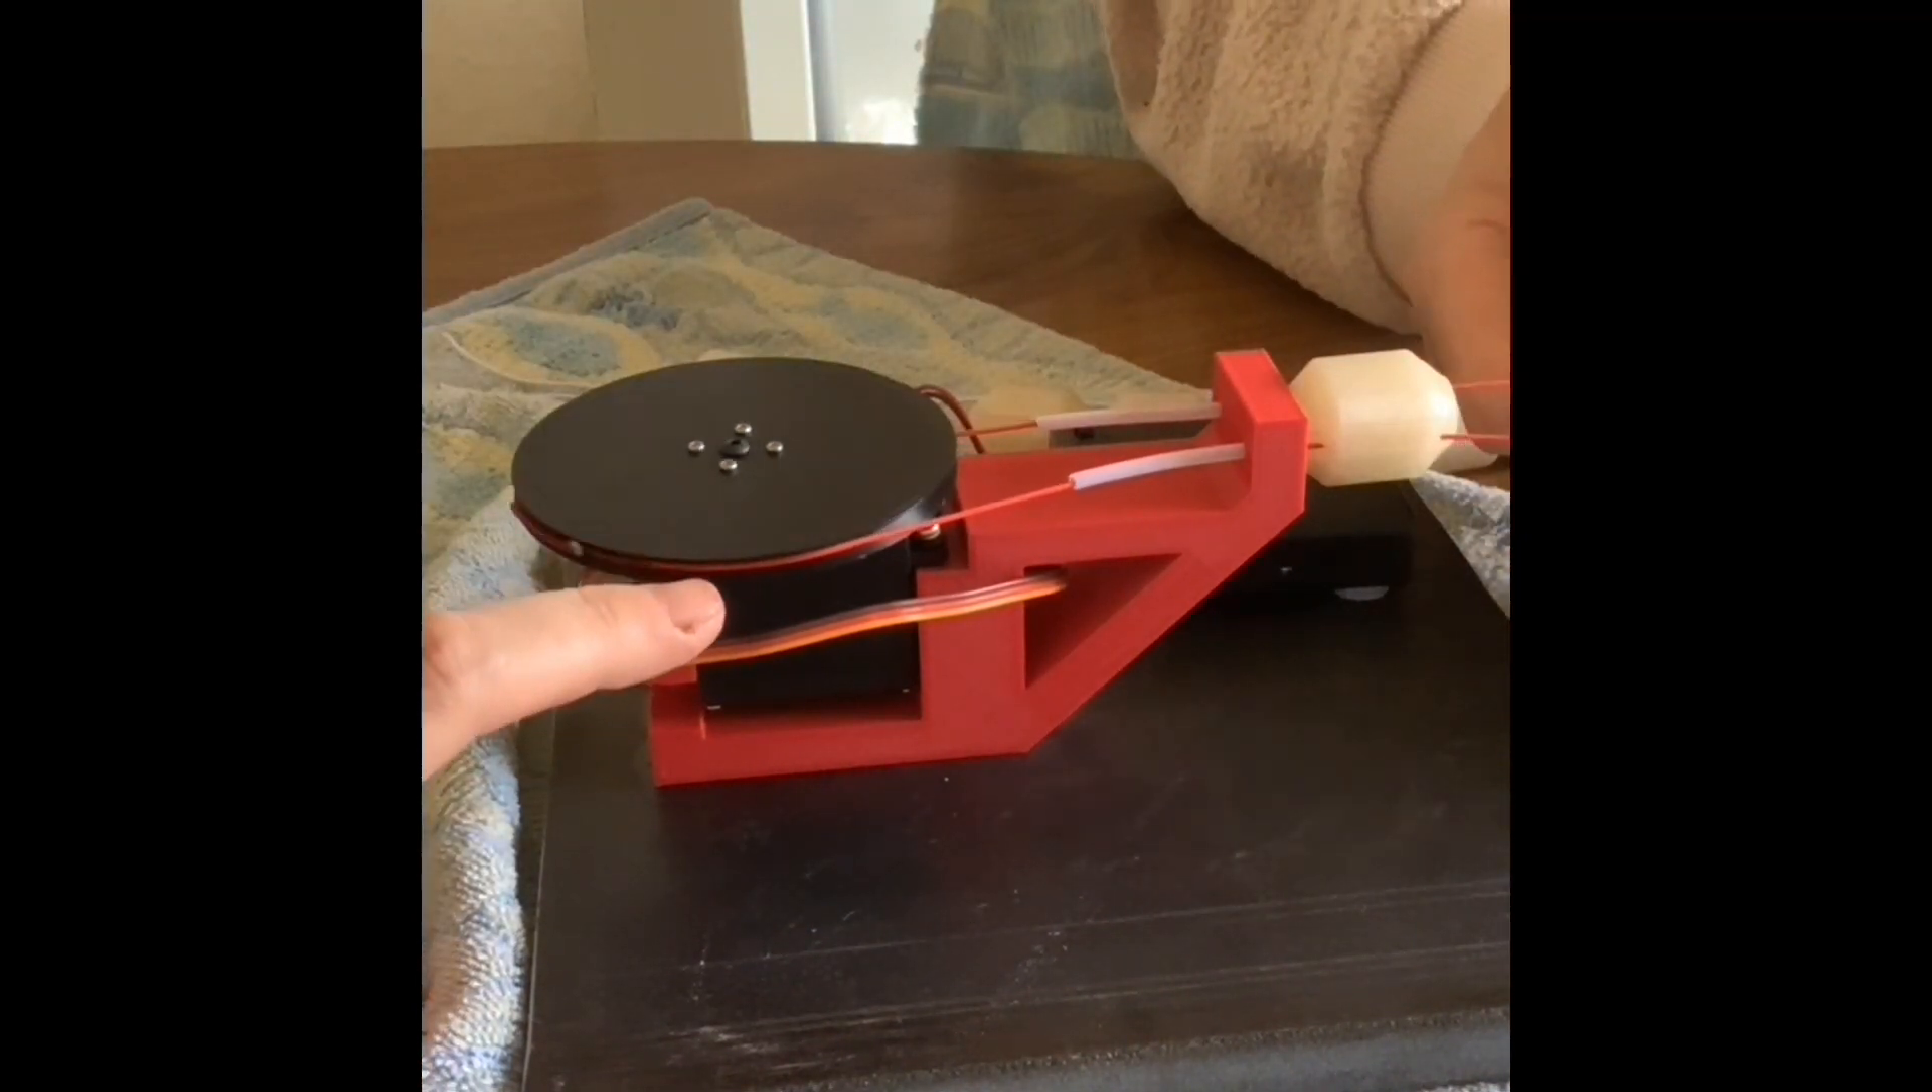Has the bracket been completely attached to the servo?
Yes.